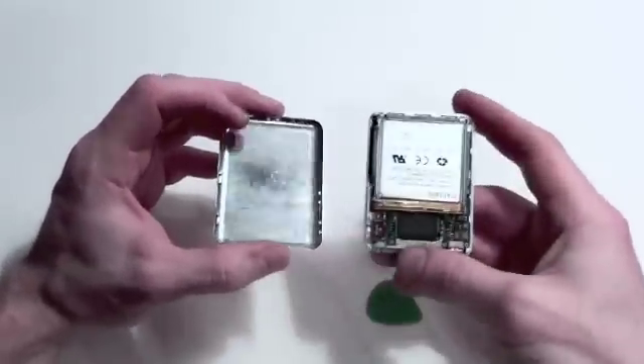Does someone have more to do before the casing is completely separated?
No.